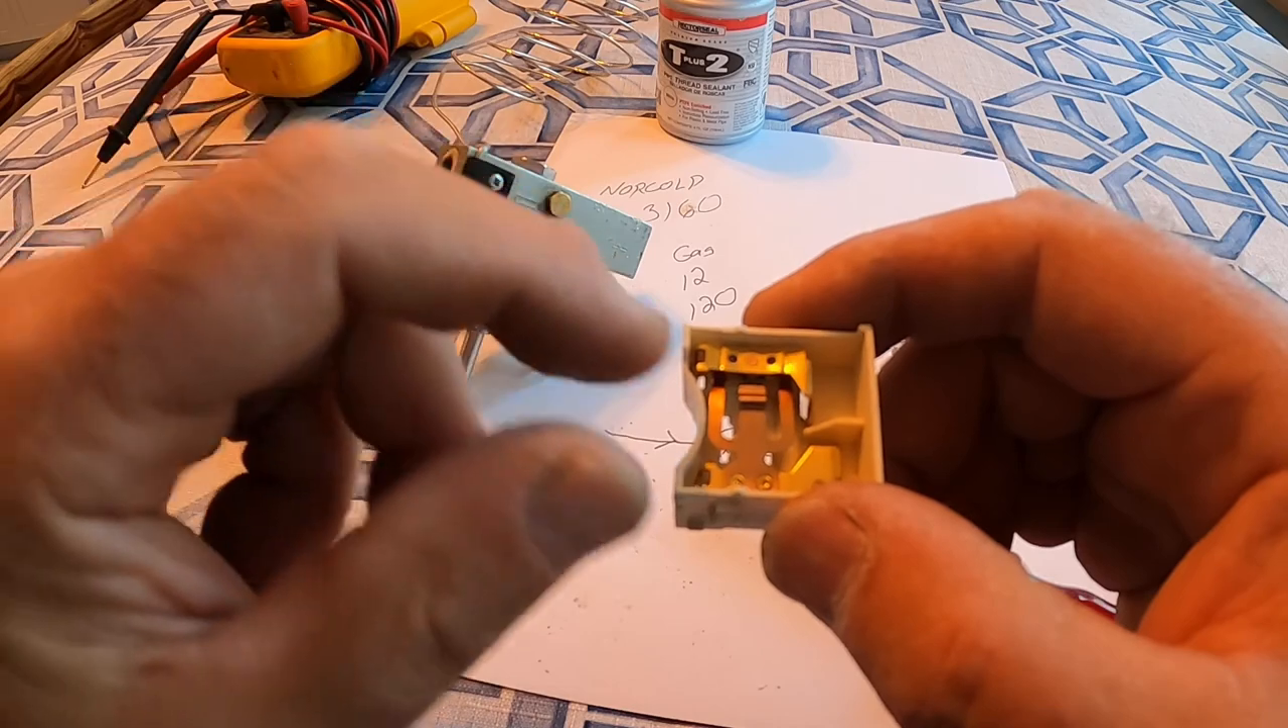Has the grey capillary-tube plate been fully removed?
Yes.